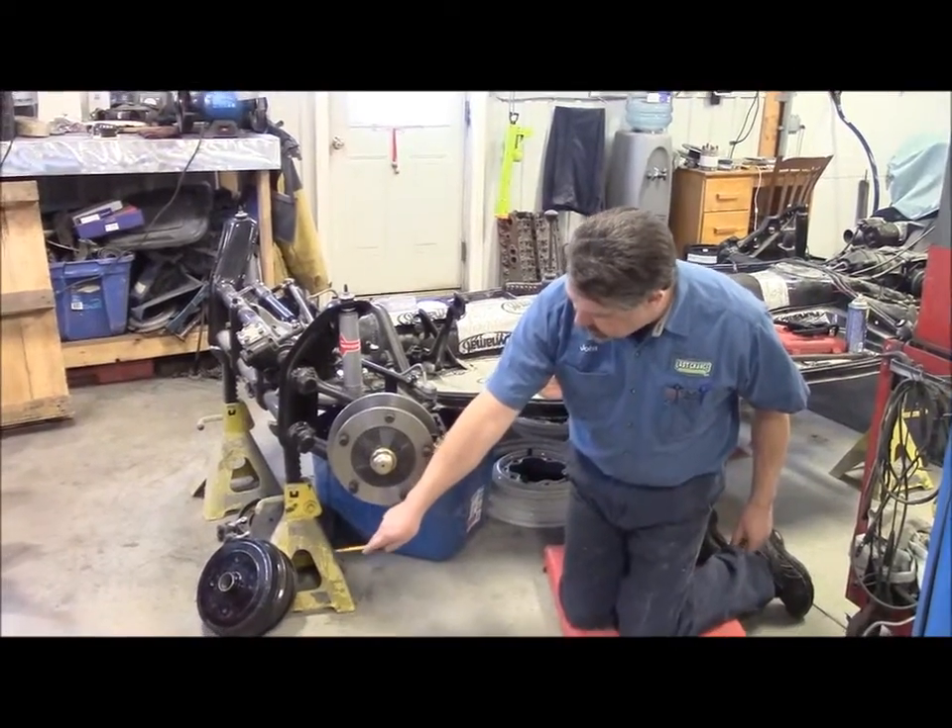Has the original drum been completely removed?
Yes.